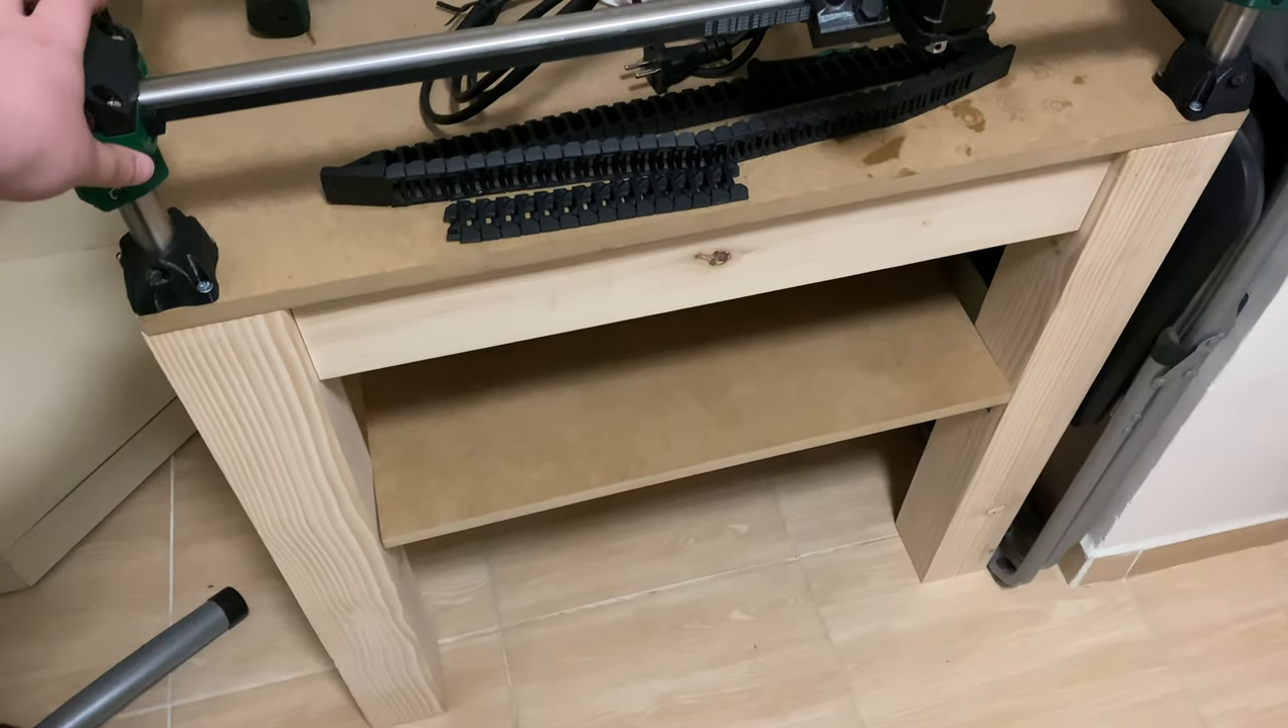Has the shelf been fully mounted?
Yes.